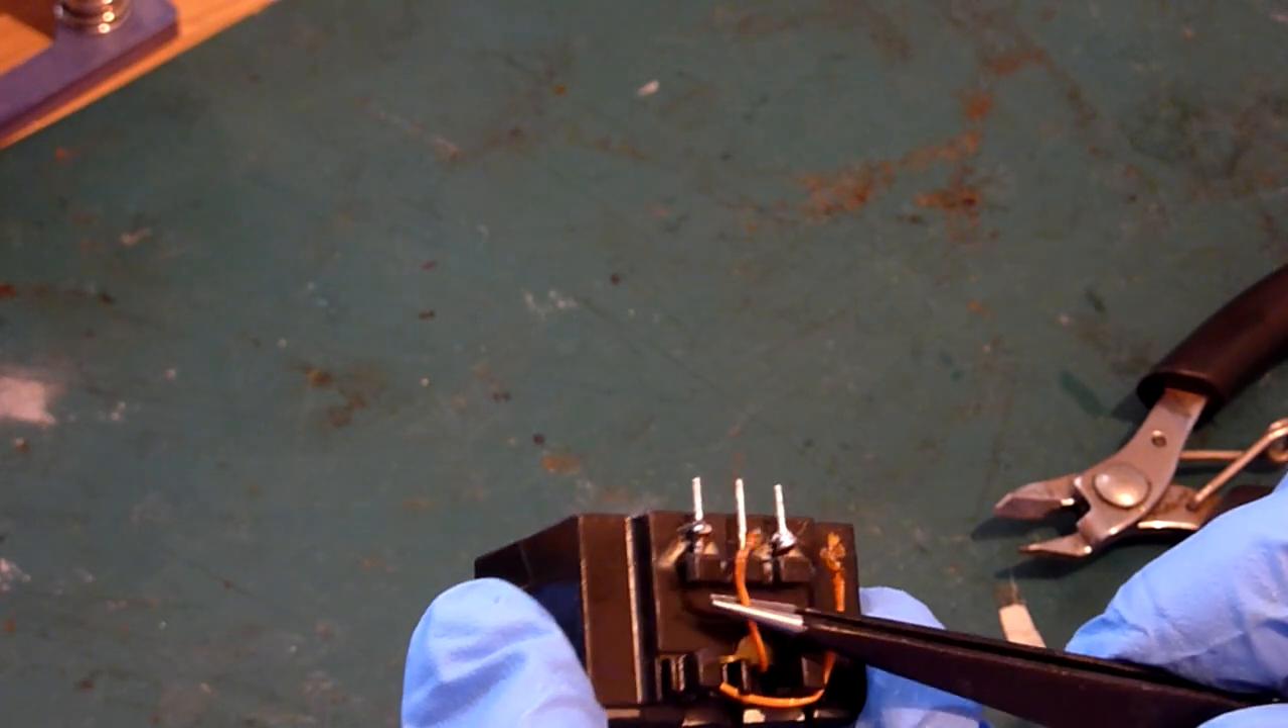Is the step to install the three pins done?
Yes.